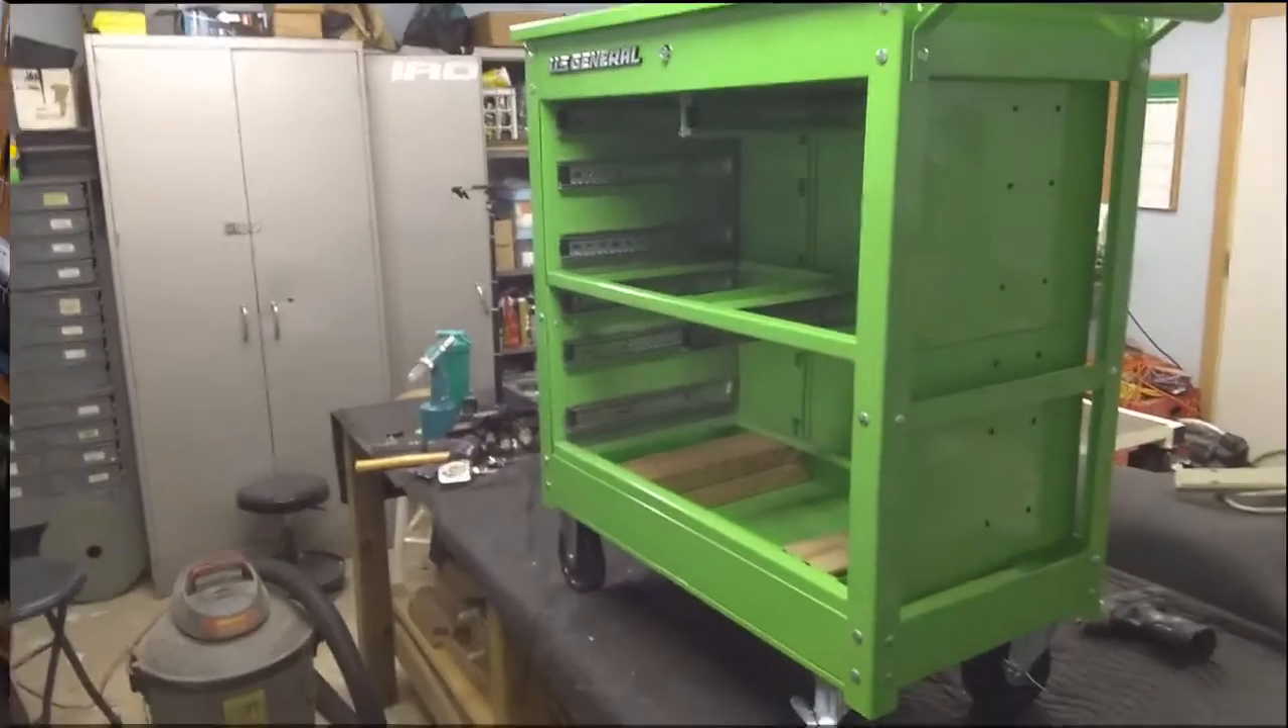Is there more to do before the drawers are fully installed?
Yes.